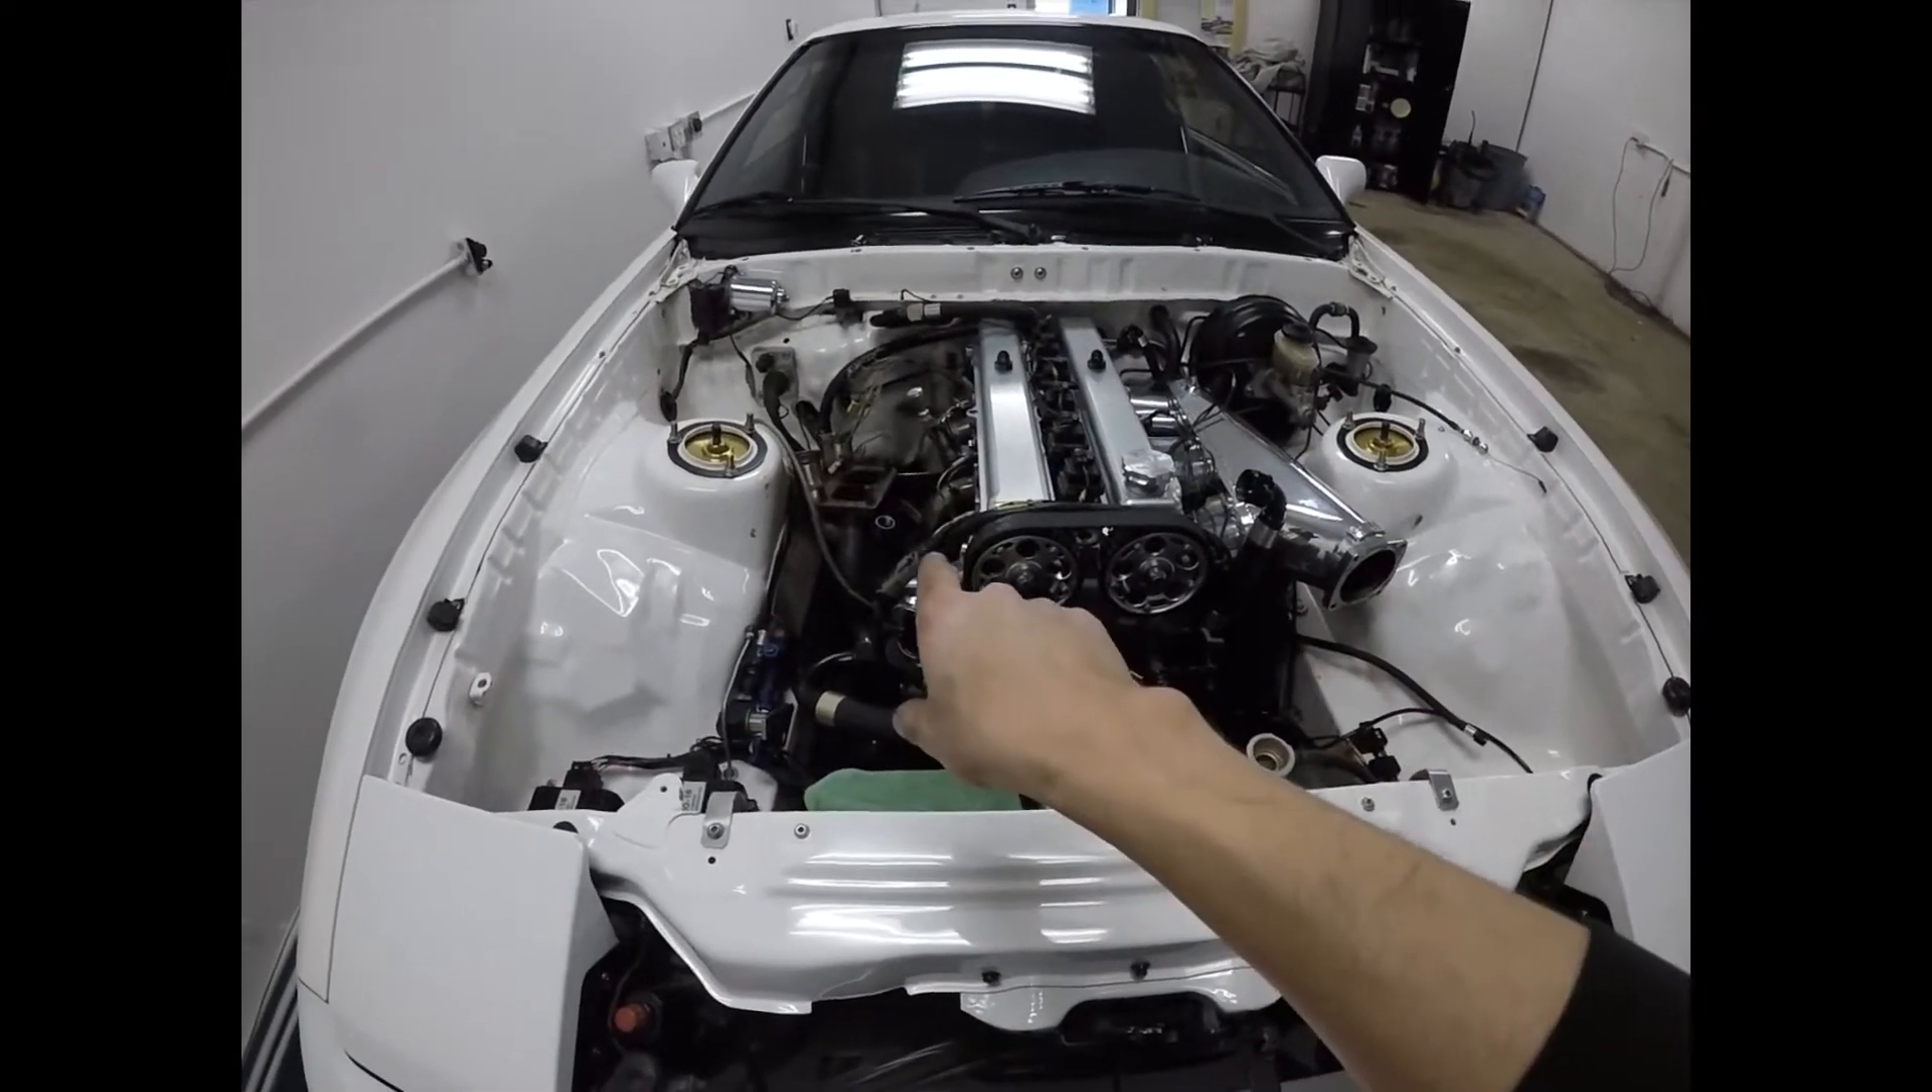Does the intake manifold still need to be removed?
Yes.